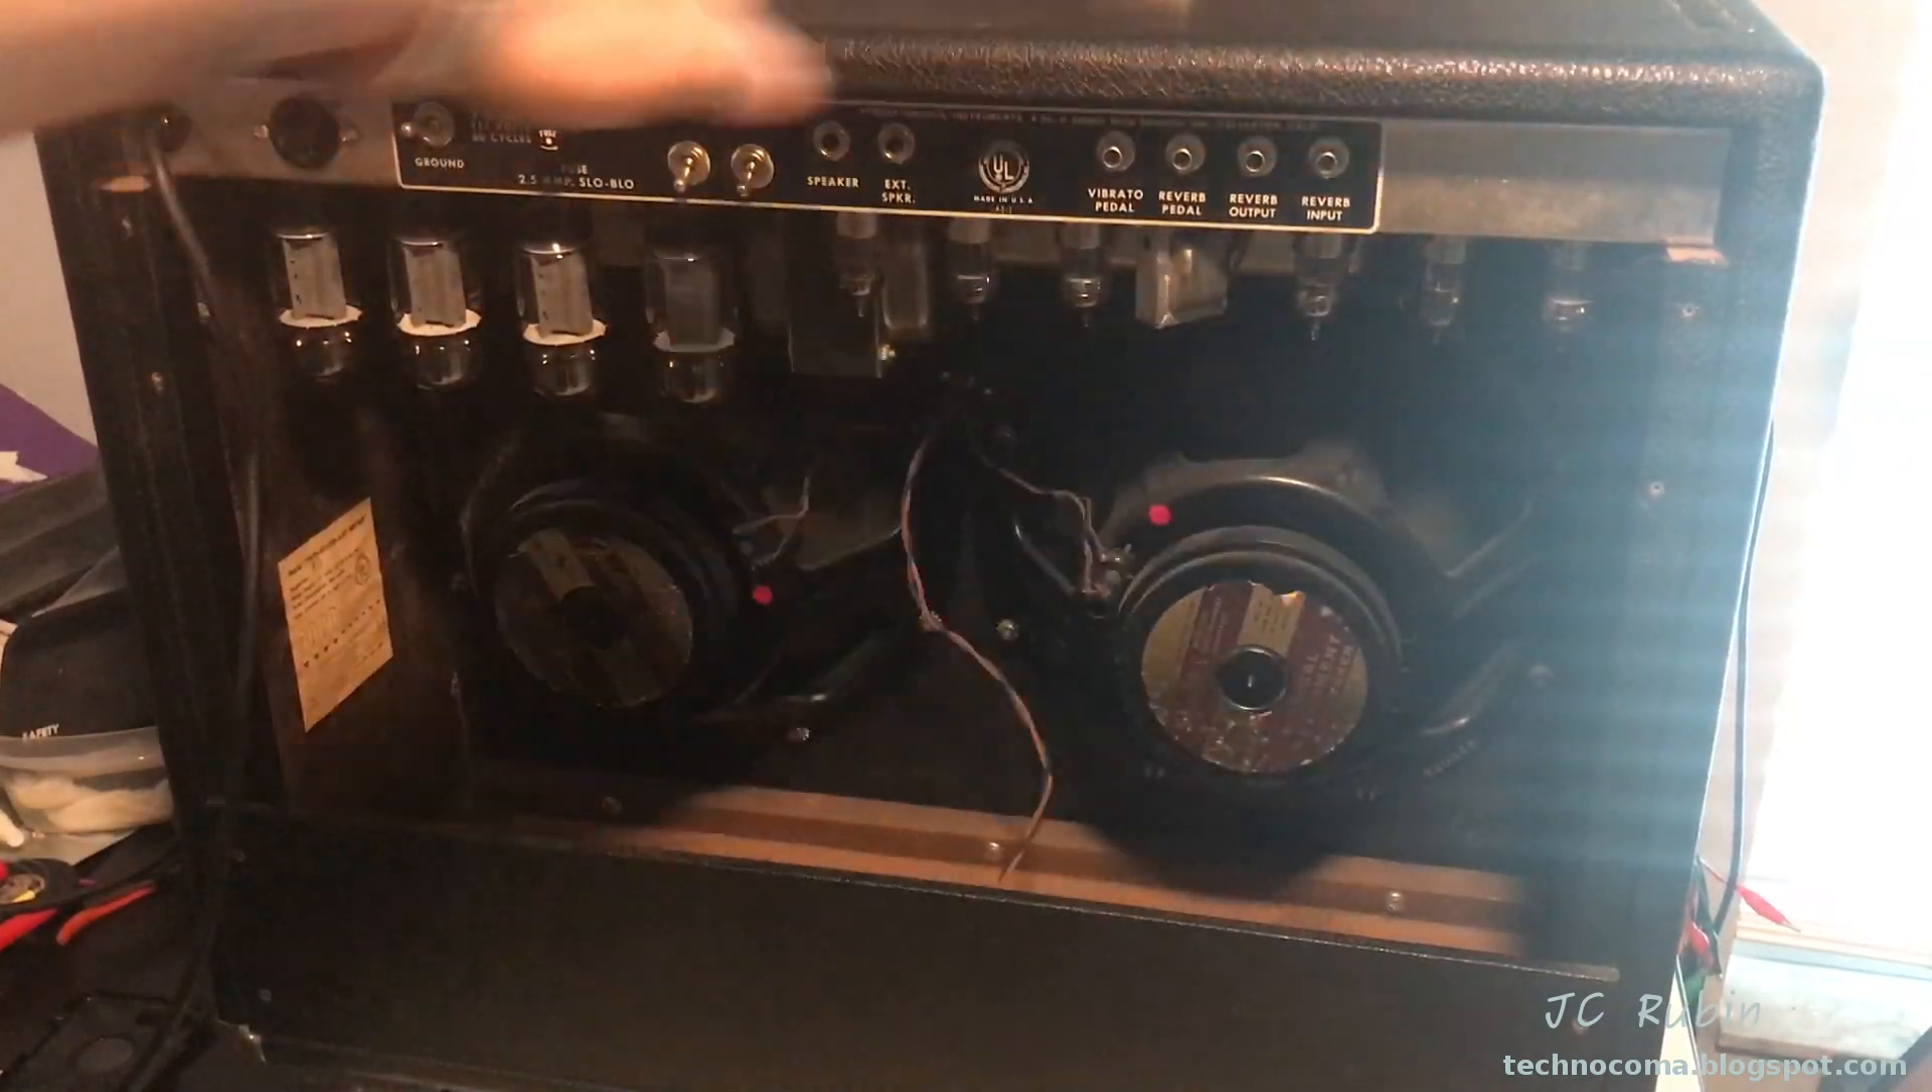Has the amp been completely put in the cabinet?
Yes.